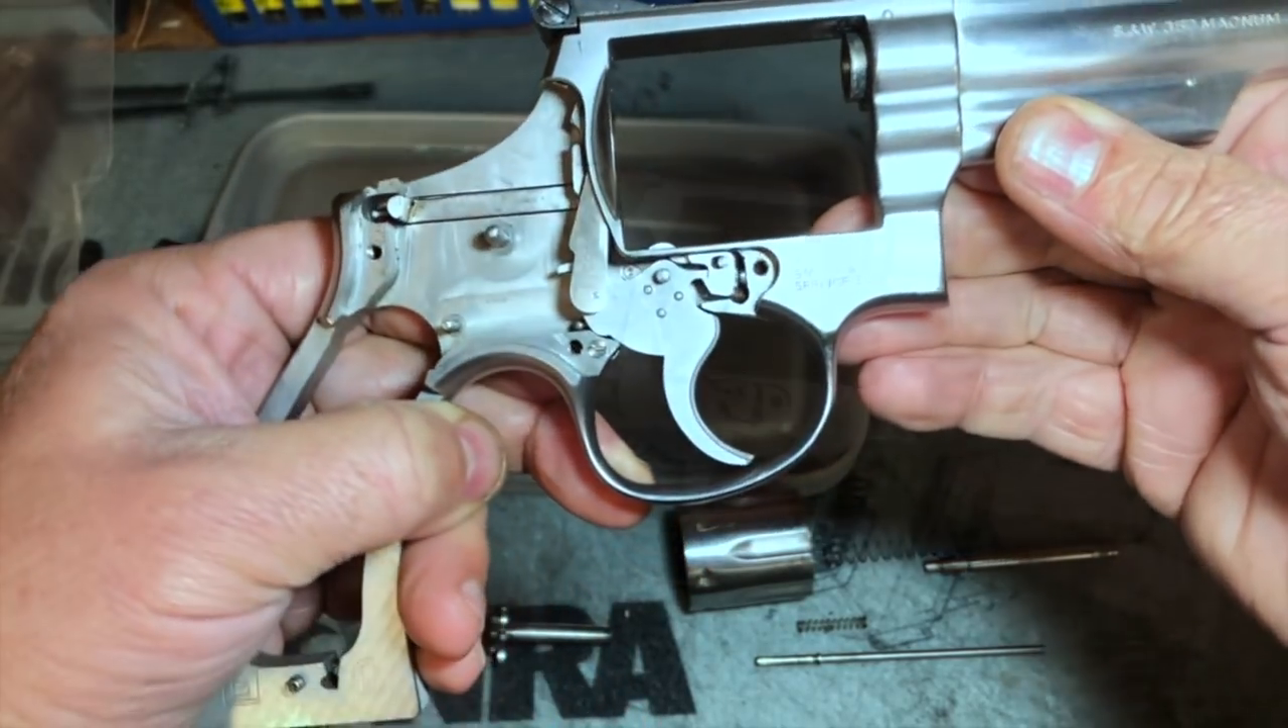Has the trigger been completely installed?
Yes.